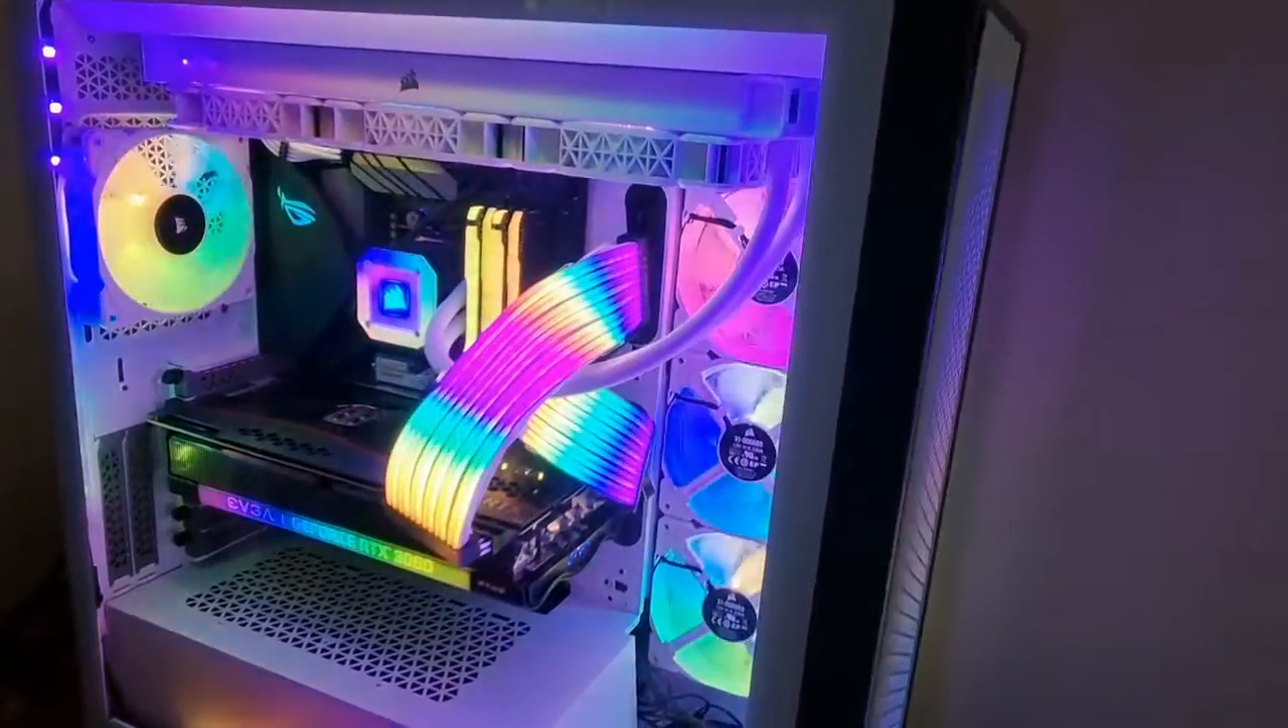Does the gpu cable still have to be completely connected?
No.